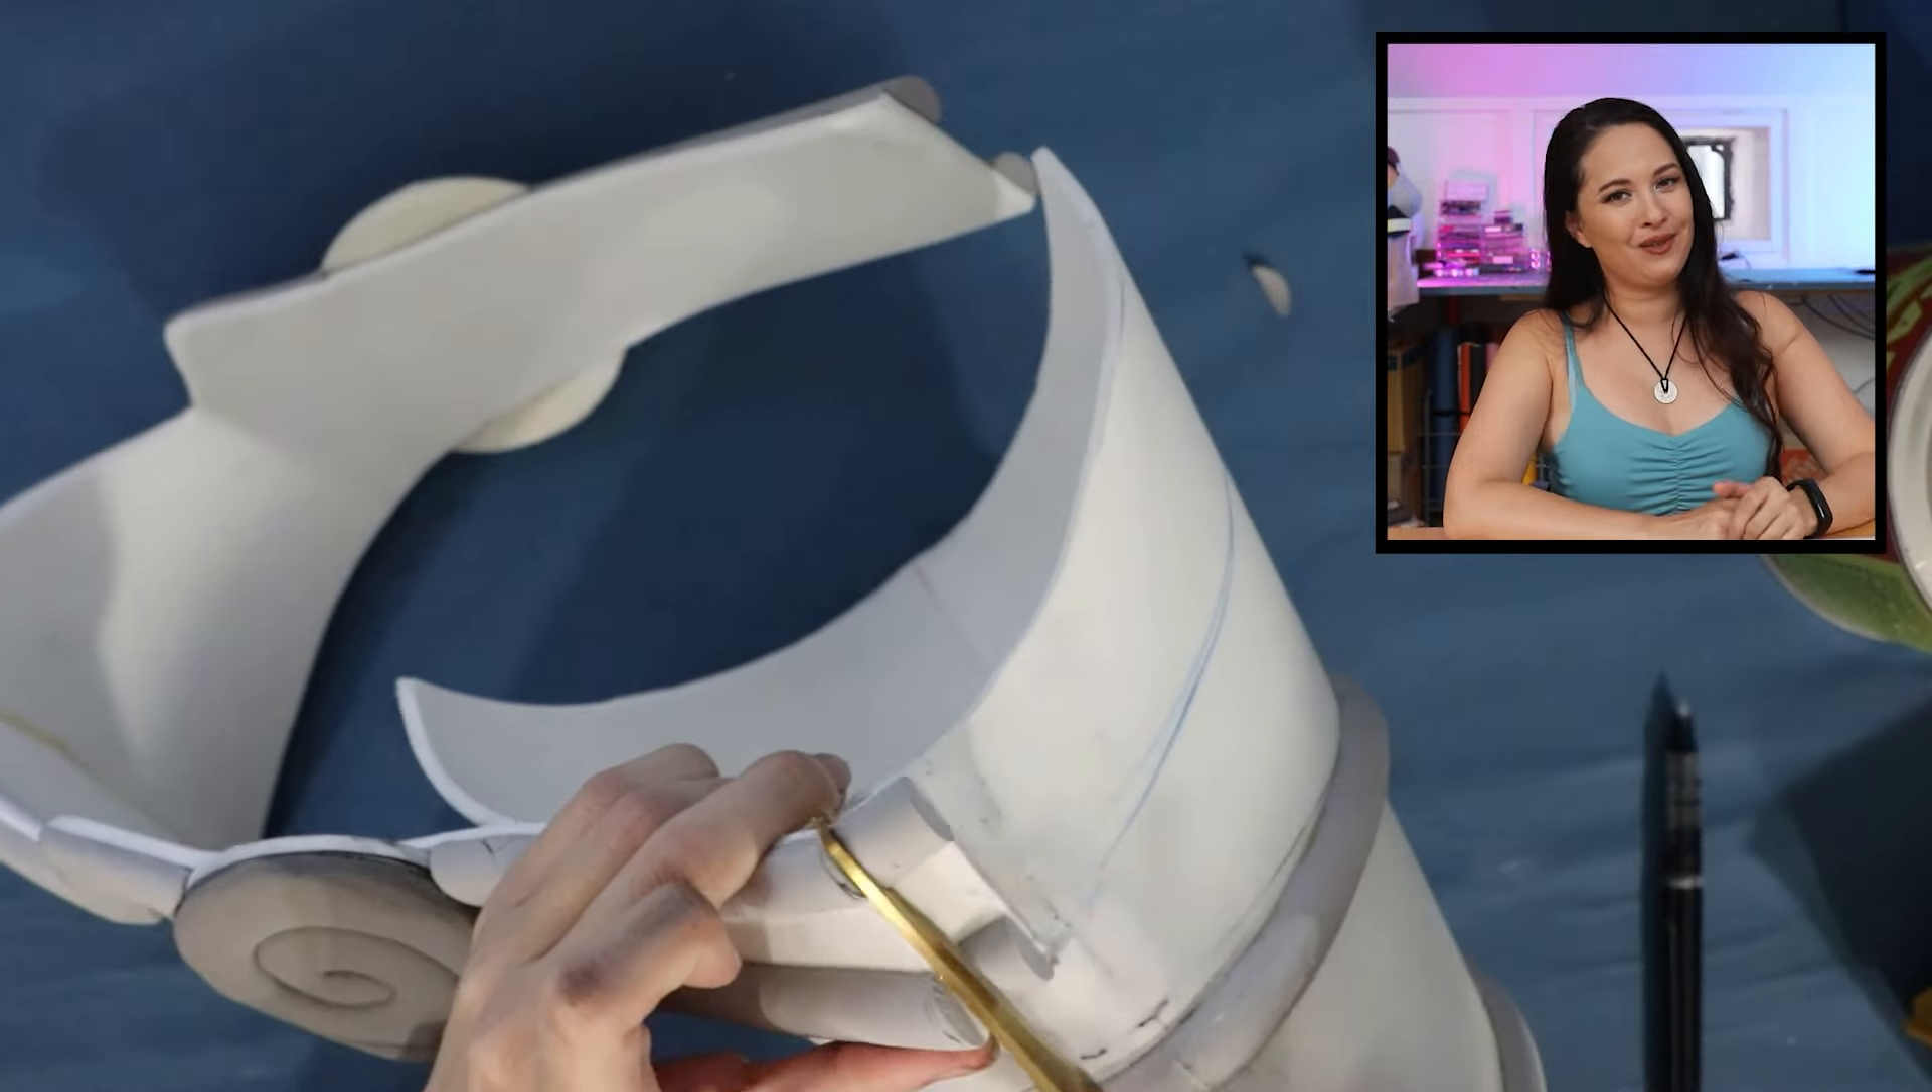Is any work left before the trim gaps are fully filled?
Yes.